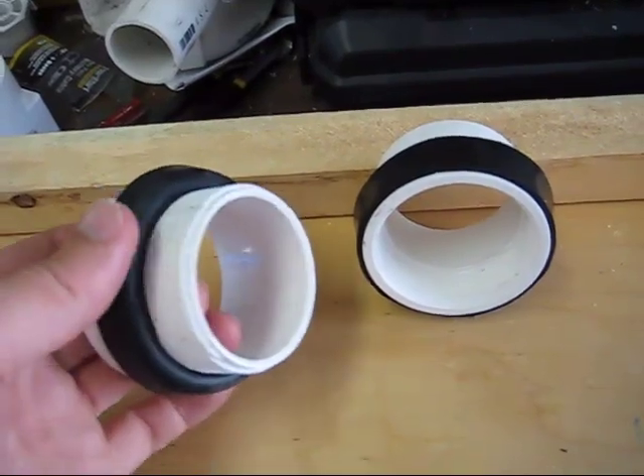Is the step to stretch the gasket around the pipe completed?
Yes.